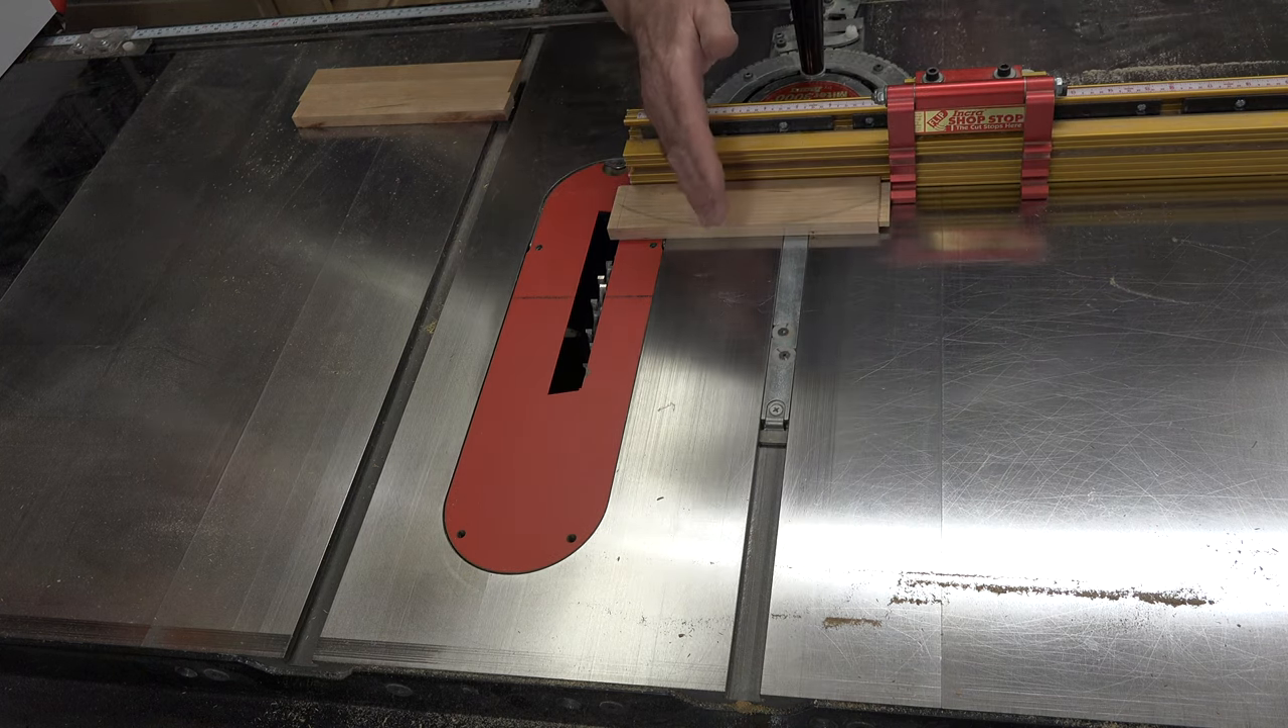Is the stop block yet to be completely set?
No.